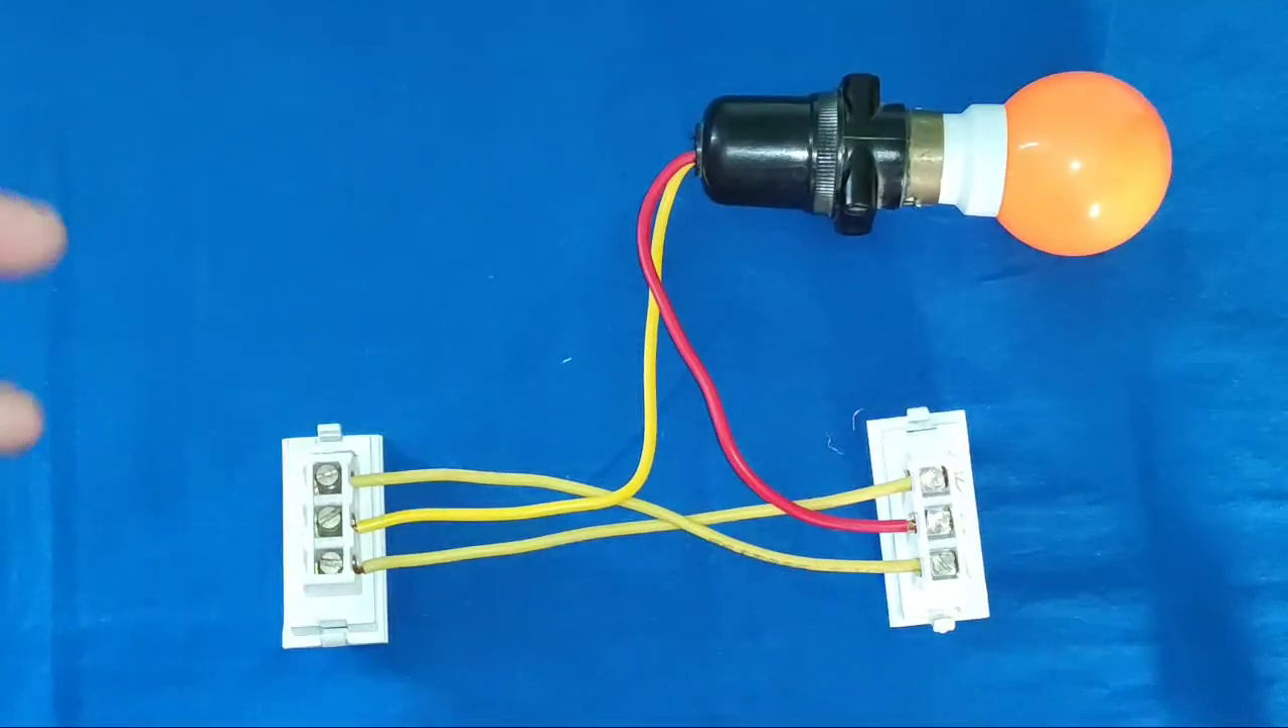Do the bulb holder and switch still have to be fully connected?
No.